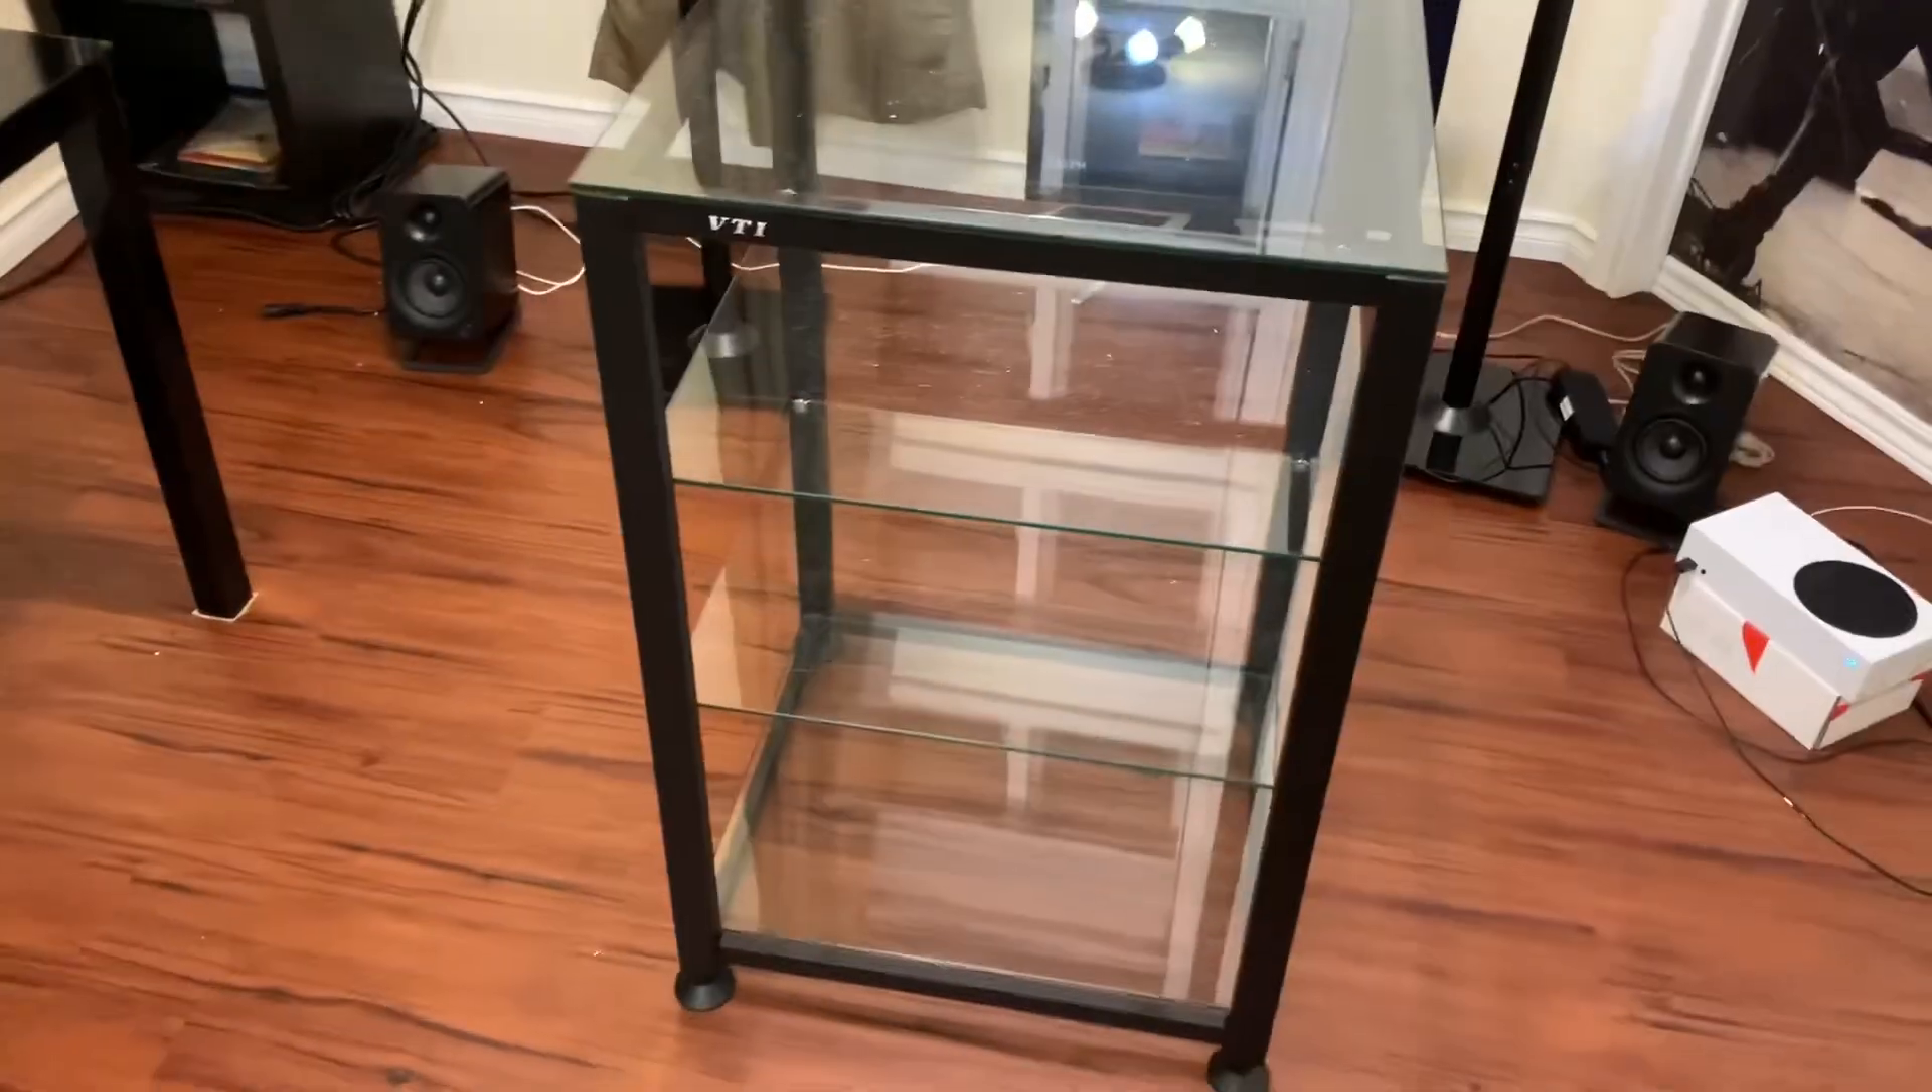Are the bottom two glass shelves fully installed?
Yes.